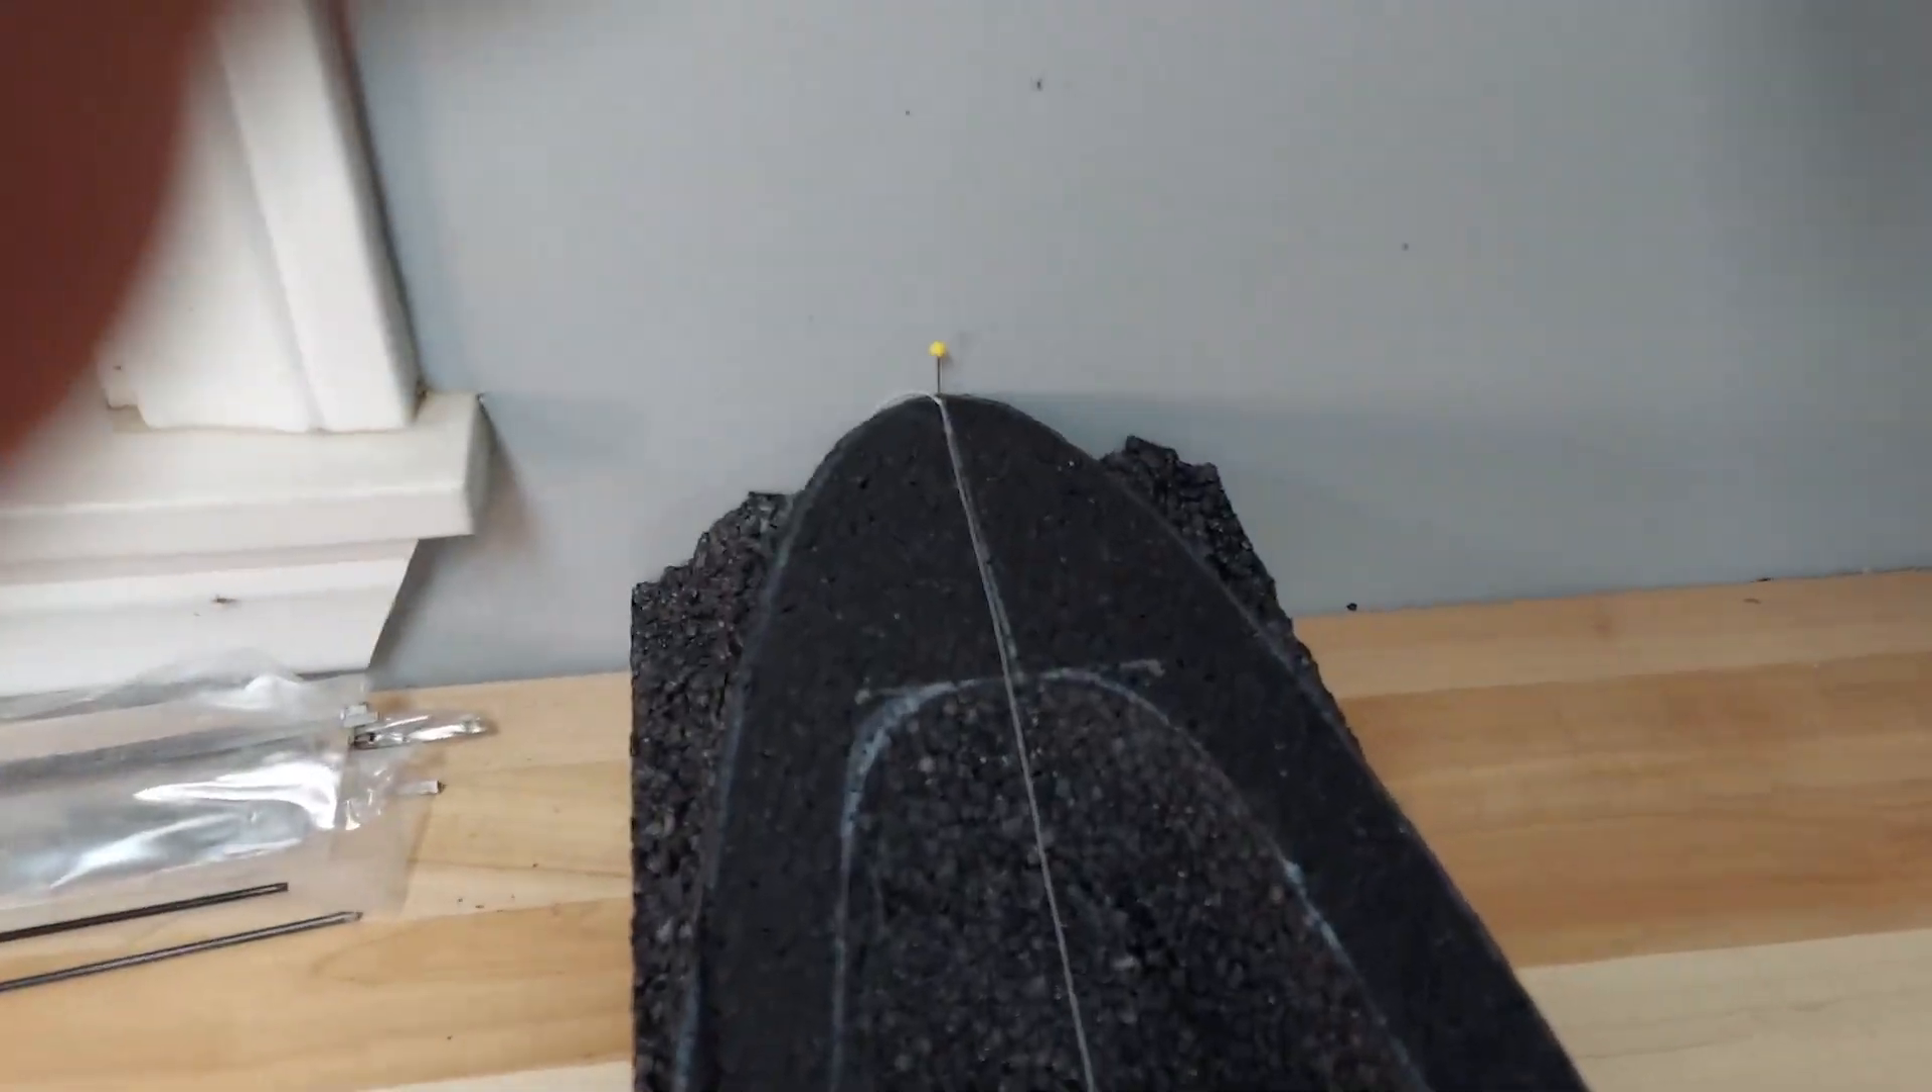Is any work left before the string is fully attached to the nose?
No.